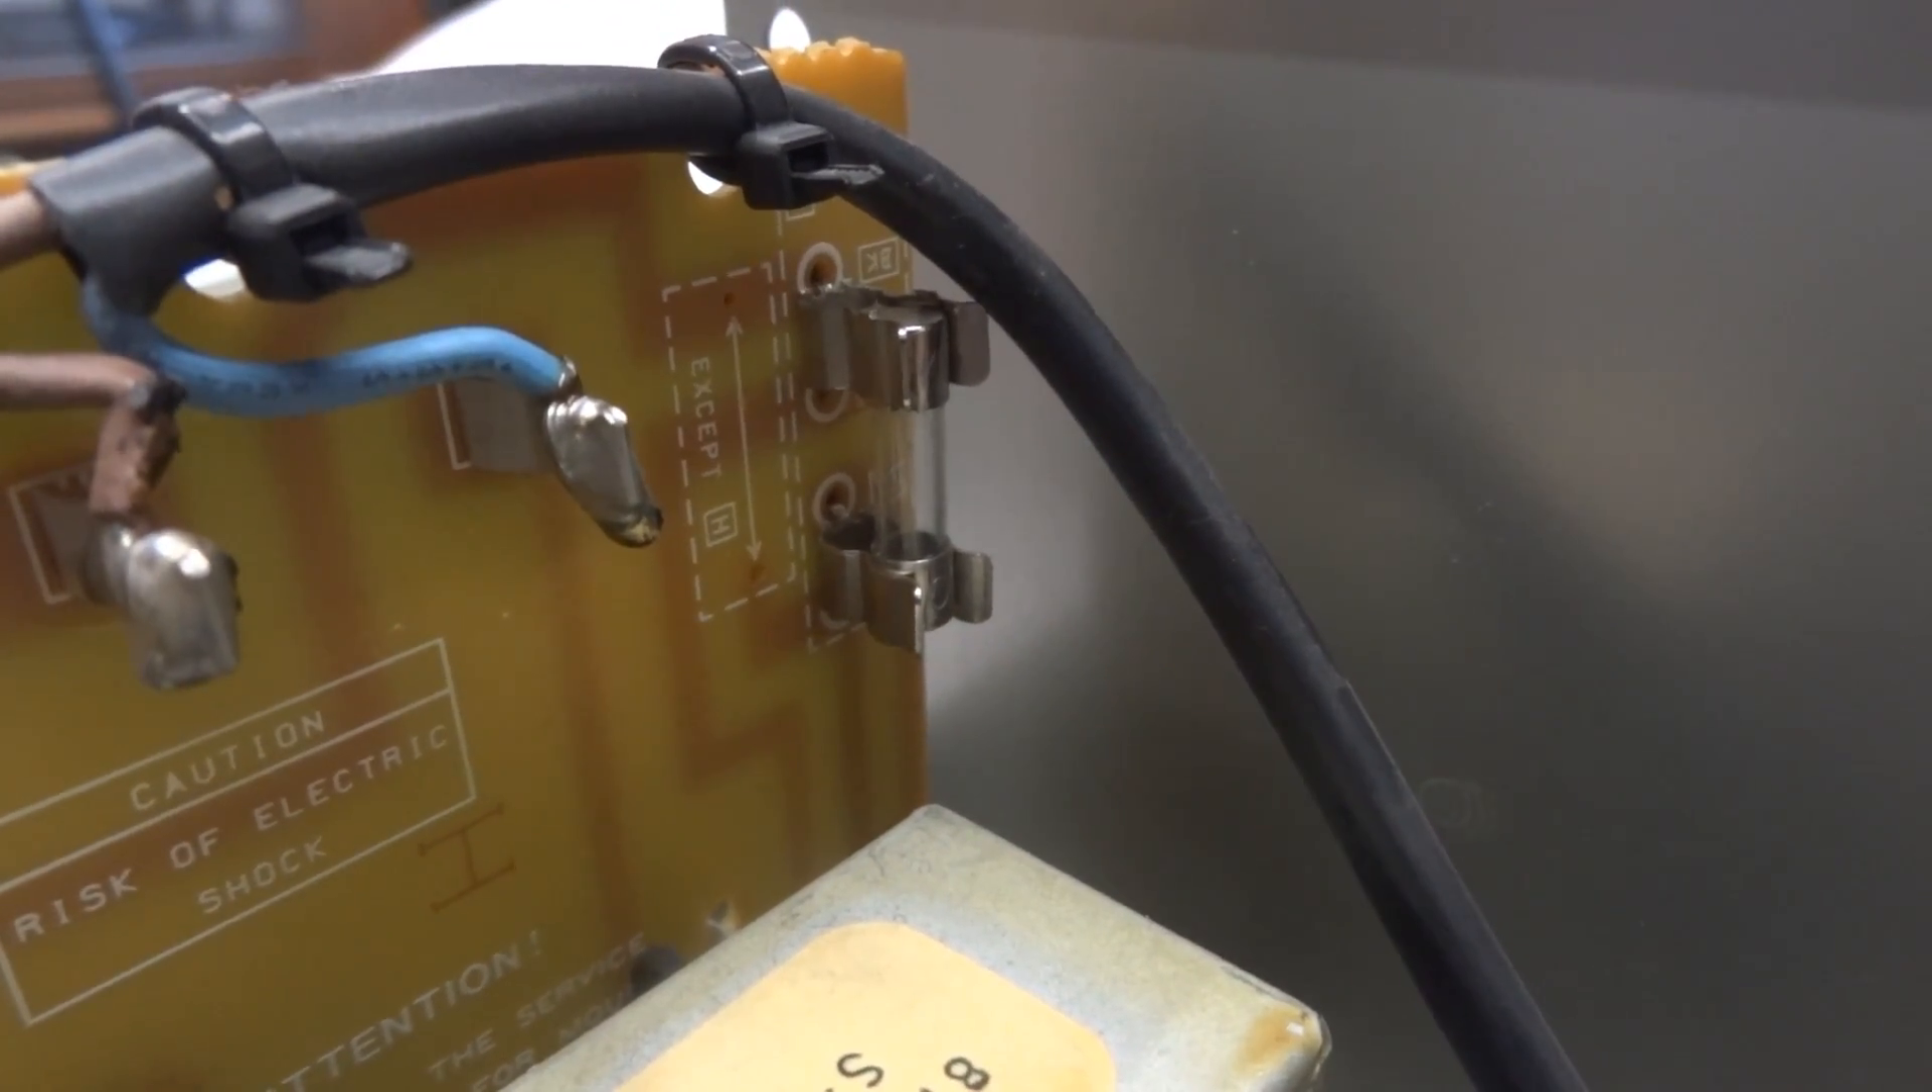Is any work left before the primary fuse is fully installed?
No.